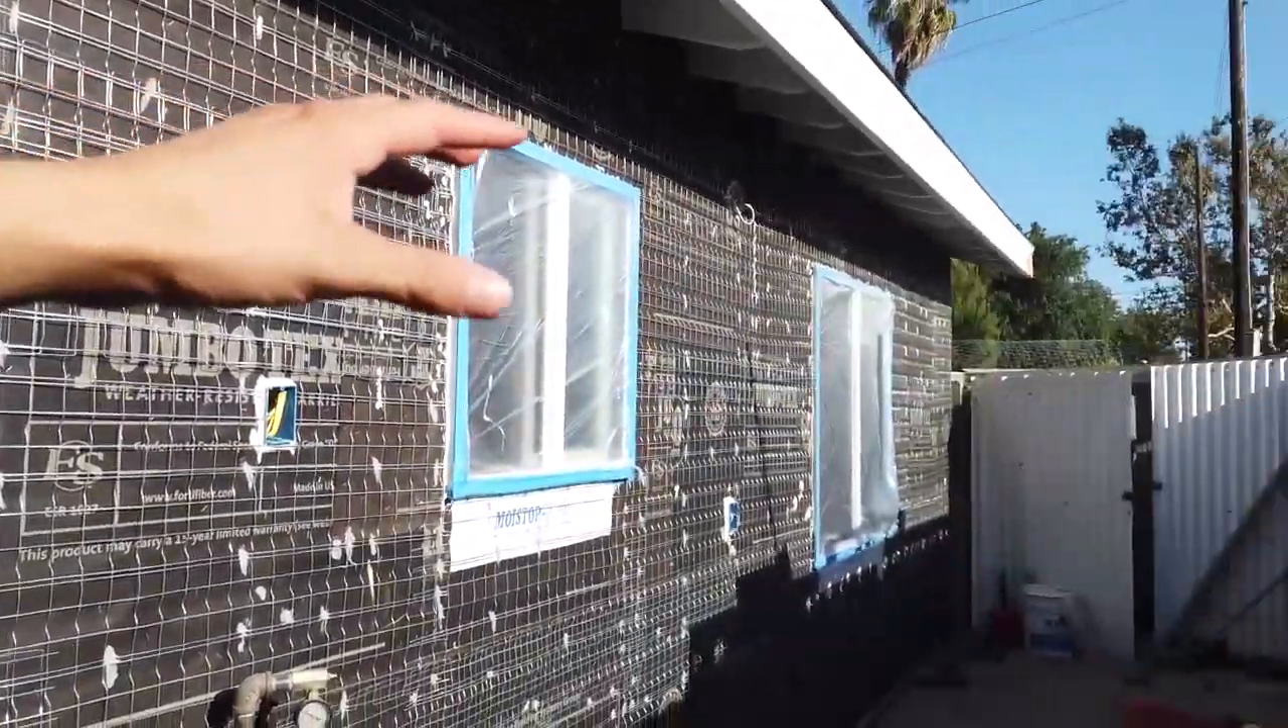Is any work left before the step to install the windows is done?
No.